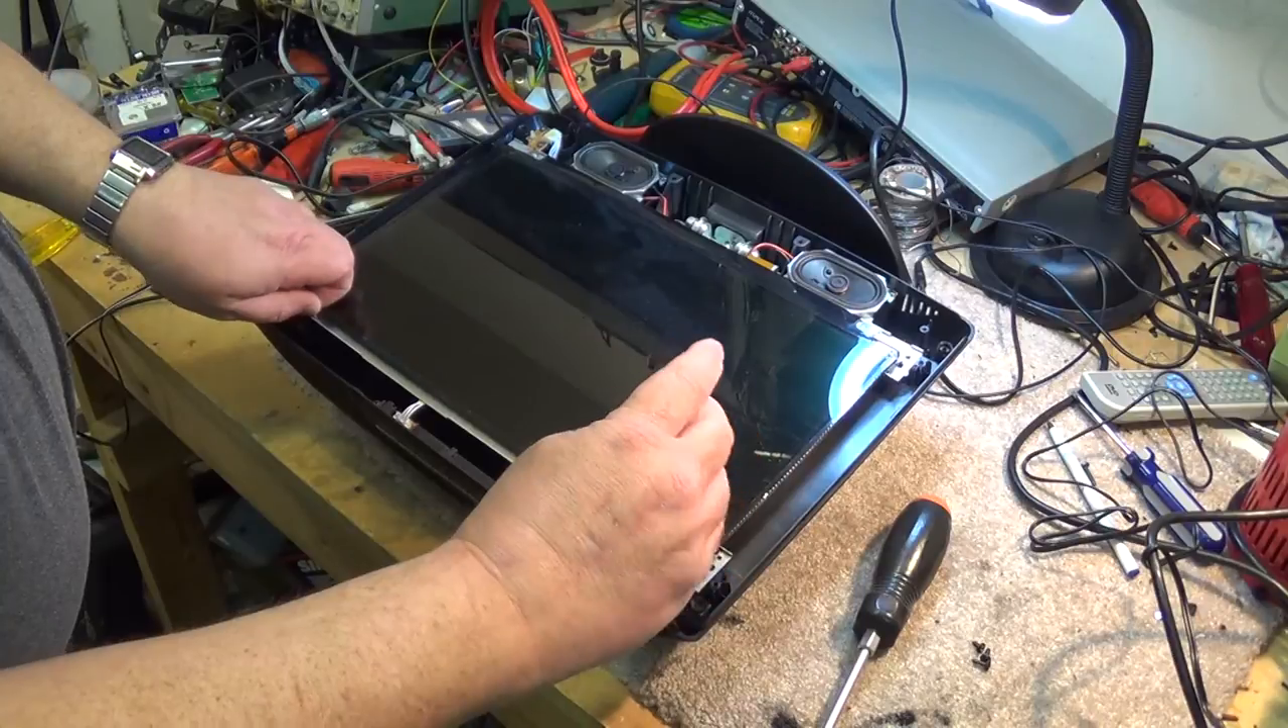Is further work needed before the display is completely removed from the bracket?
Yes.